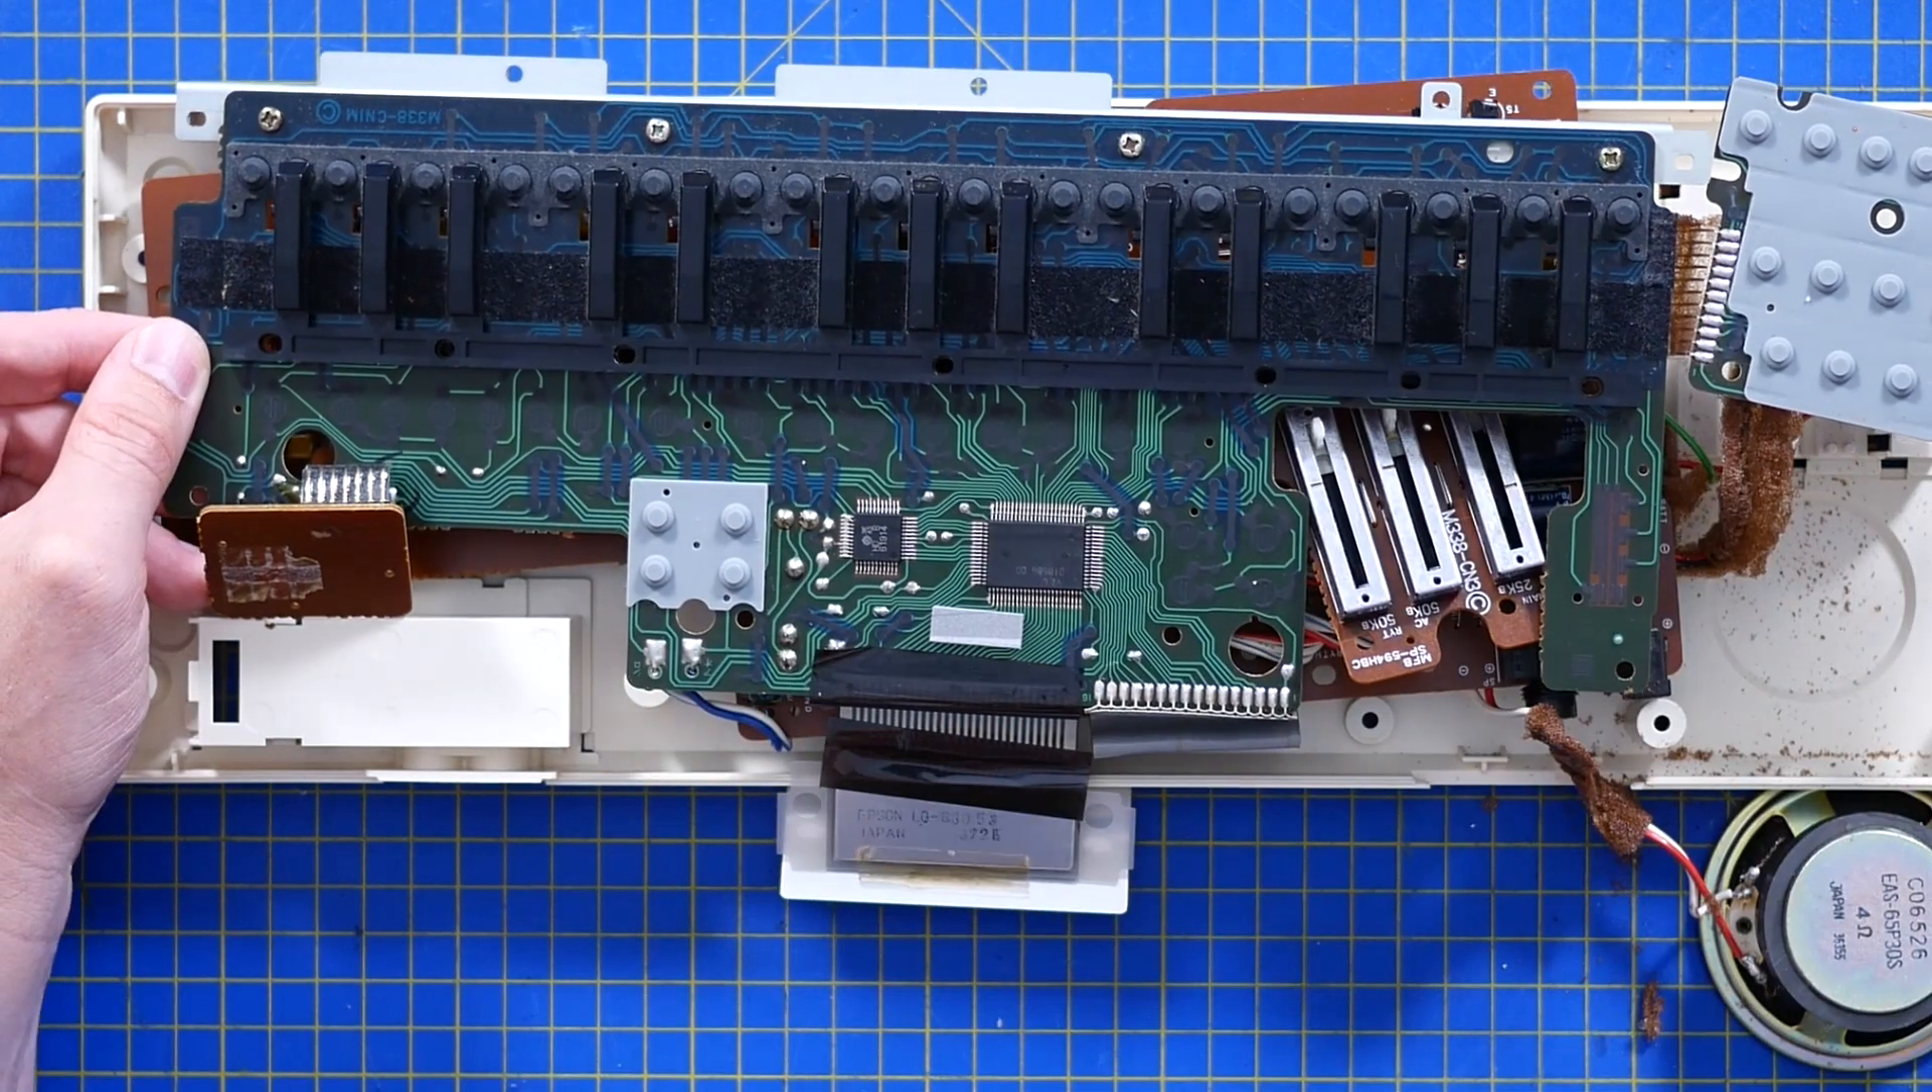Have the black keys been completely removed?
No.